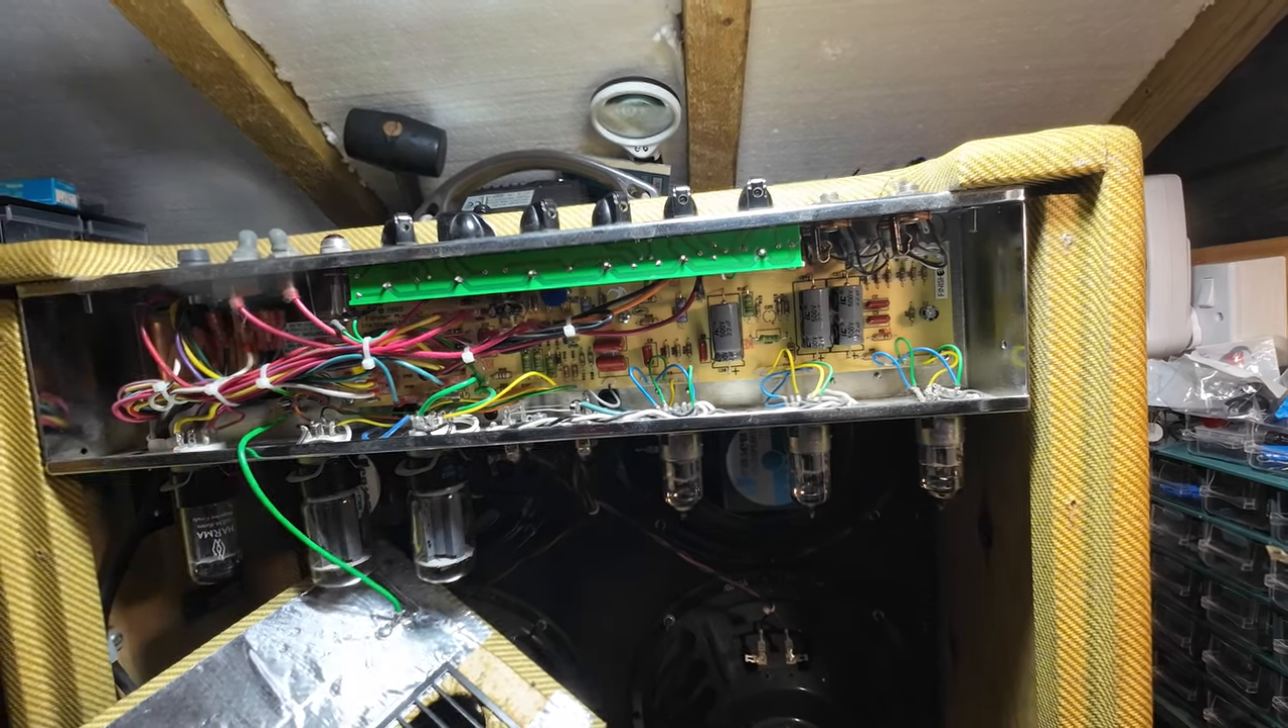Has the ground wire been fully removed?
No.